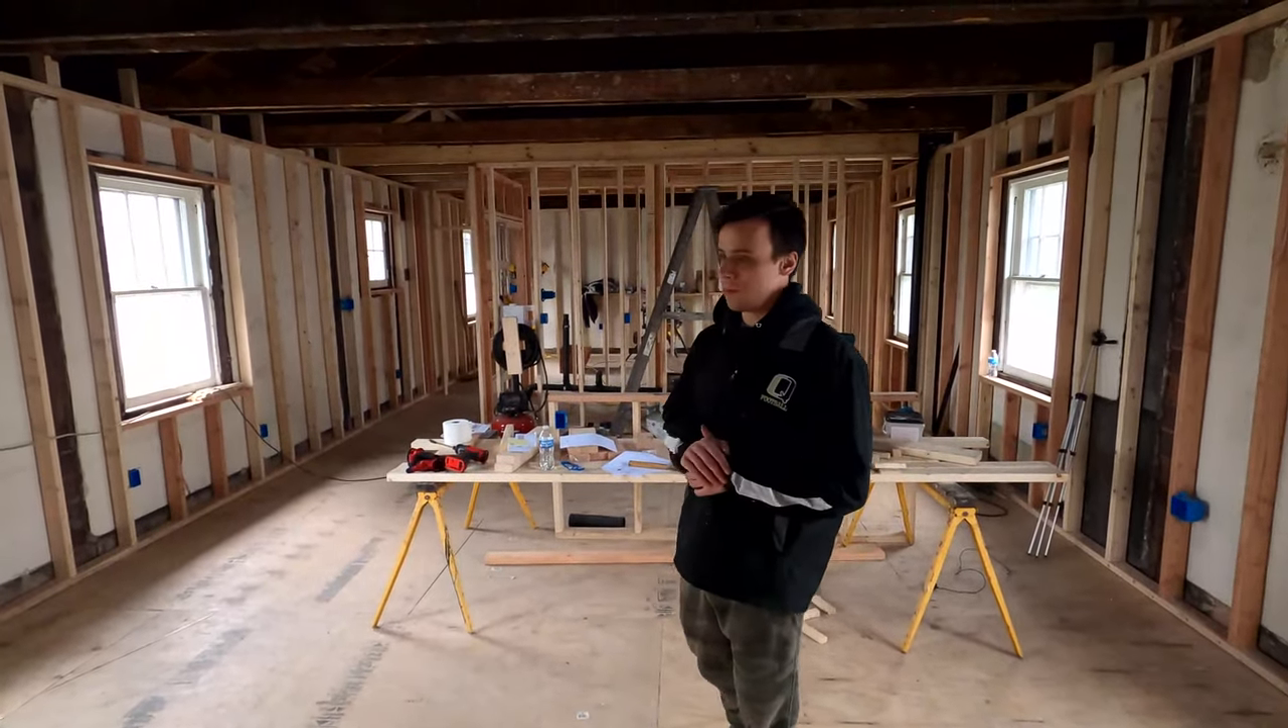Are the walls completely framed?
Yes.